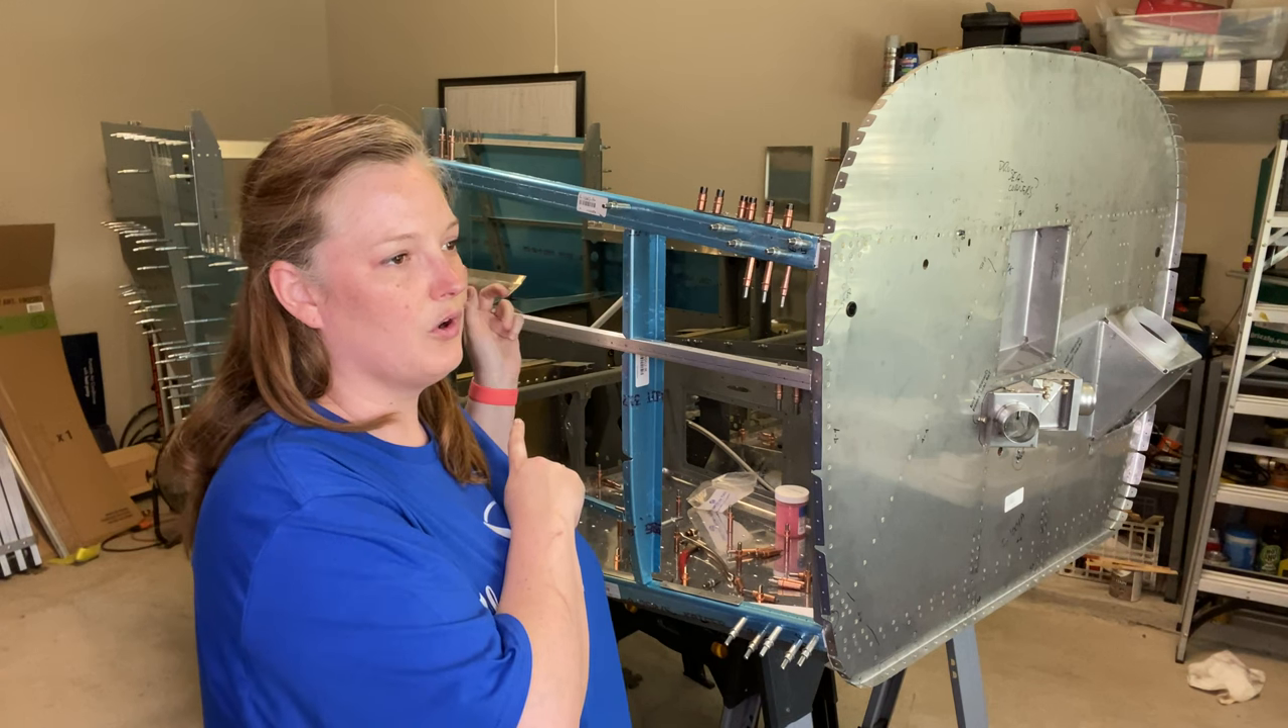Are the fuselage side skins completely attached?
No.